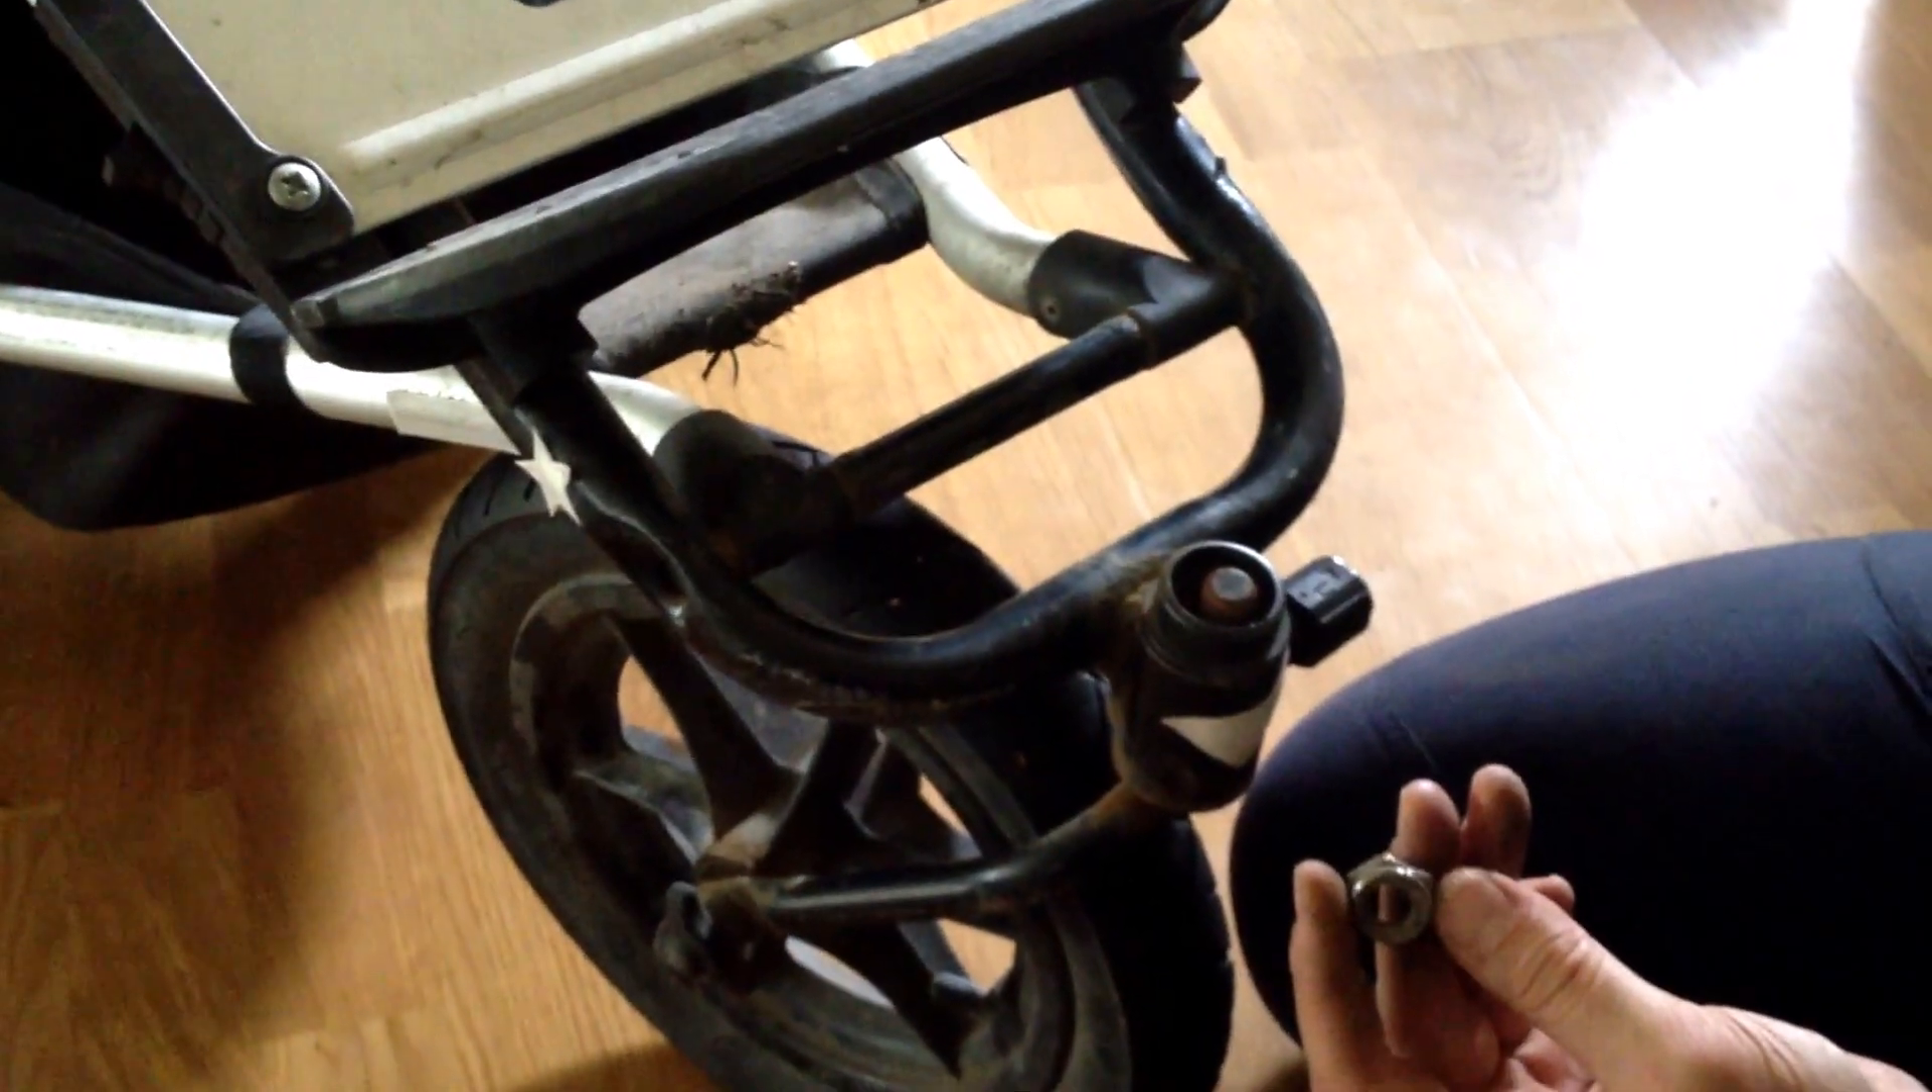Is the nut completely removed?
Yes.